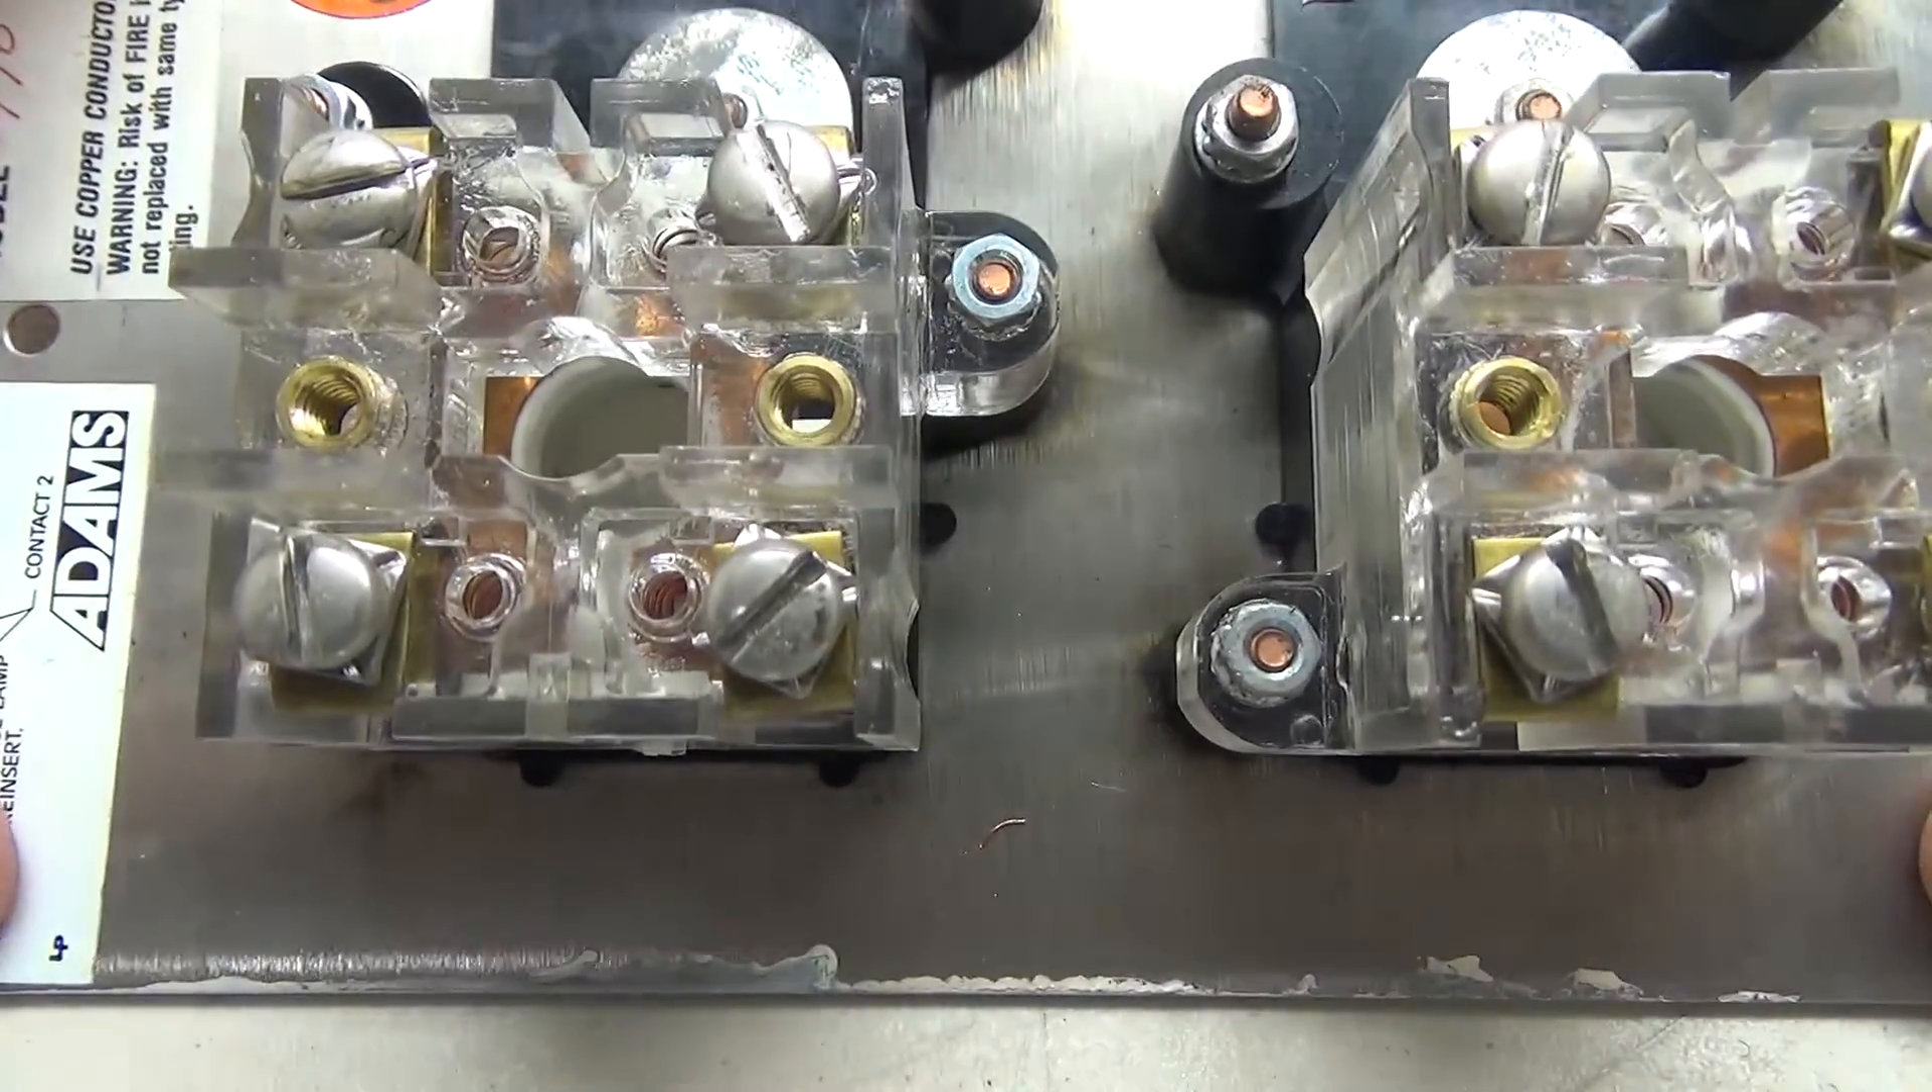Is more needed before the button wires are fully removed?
No.